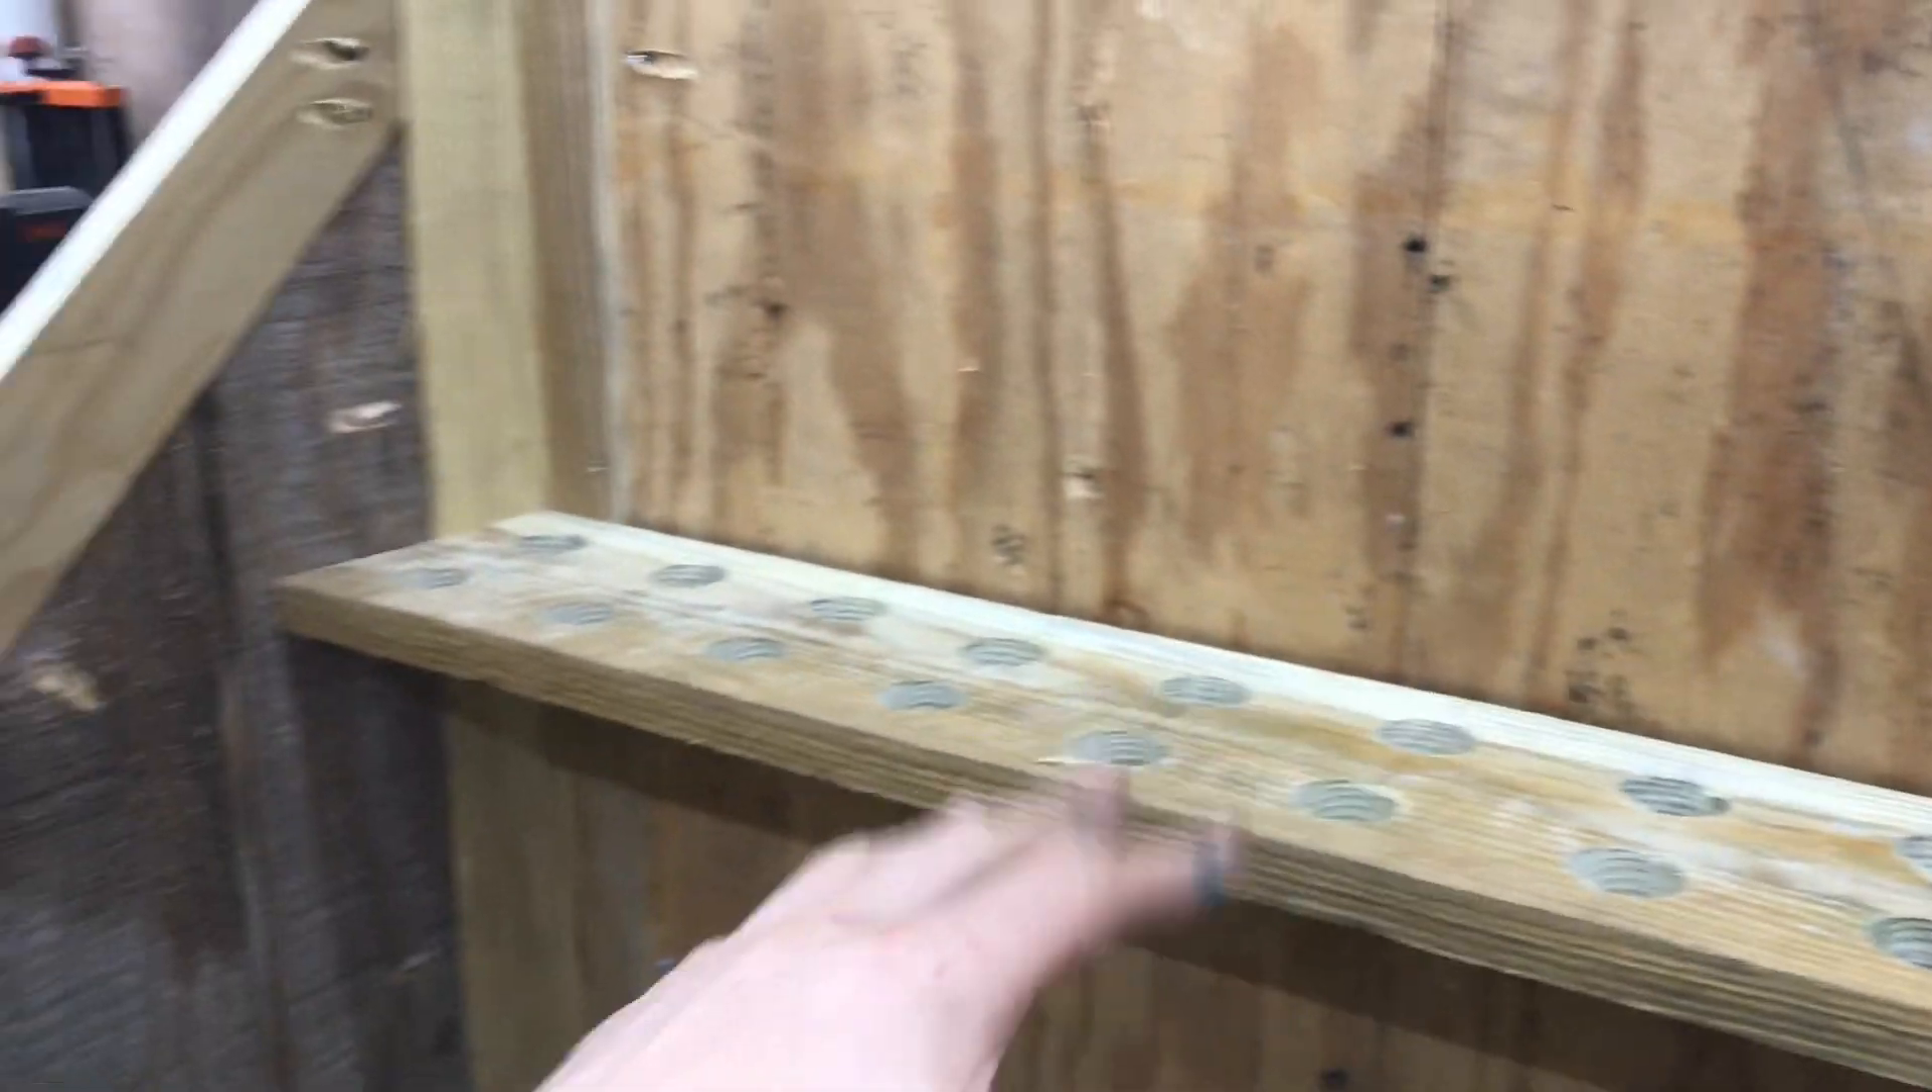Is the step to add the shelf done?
Yes.